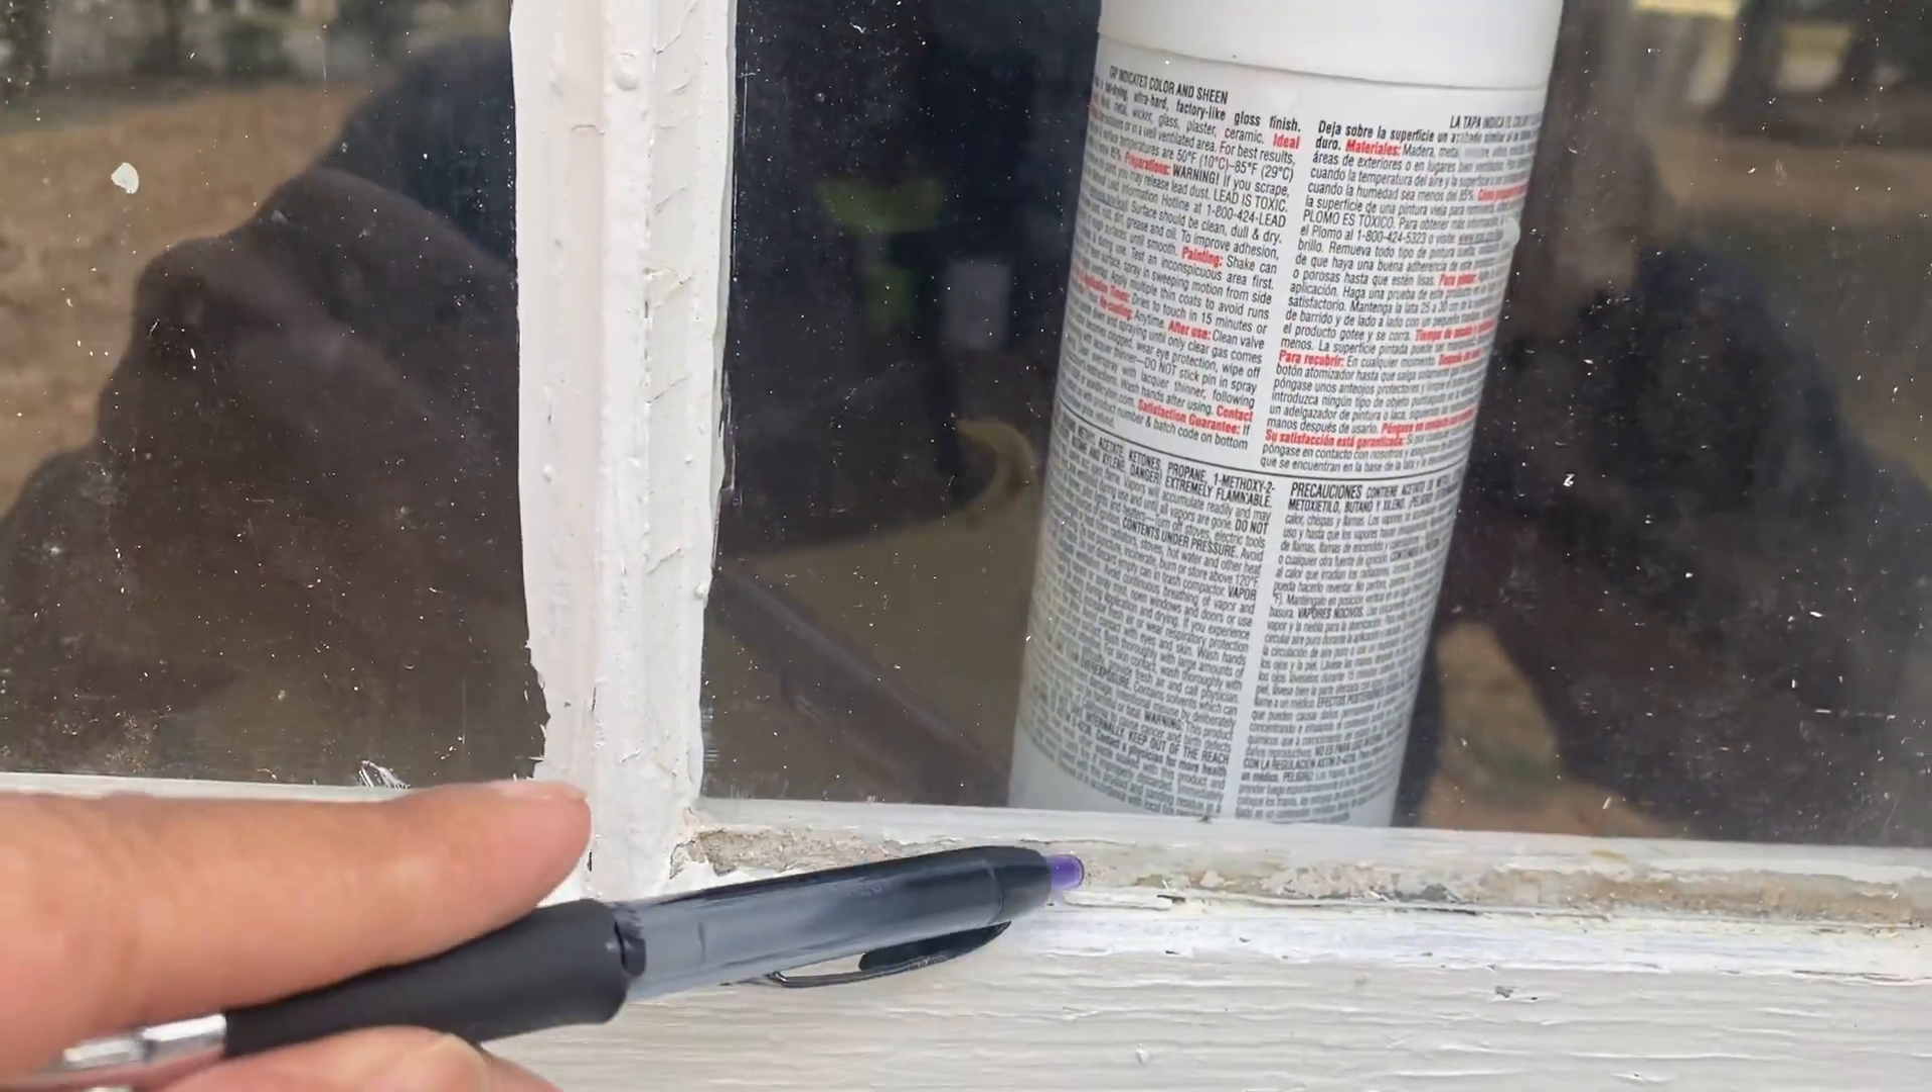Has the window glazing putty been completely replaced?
No.